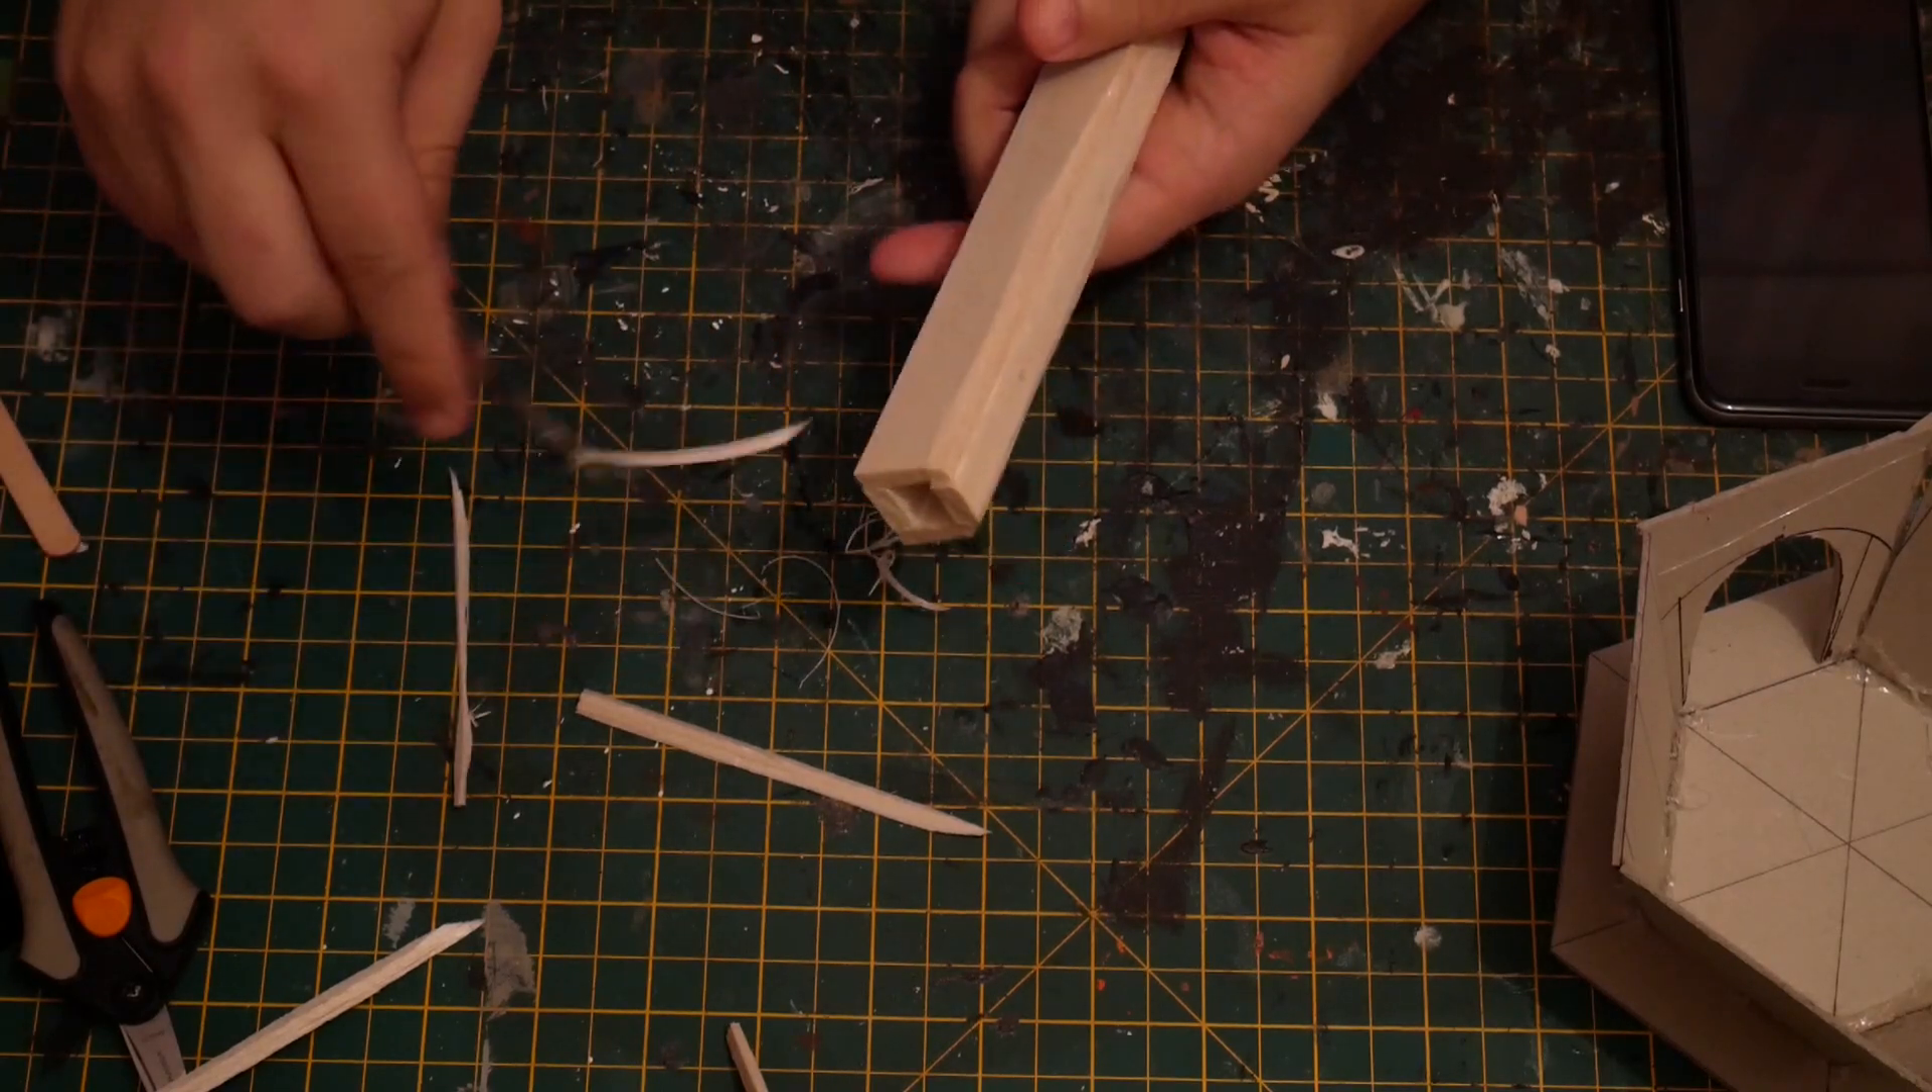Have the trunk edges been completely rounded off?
No.